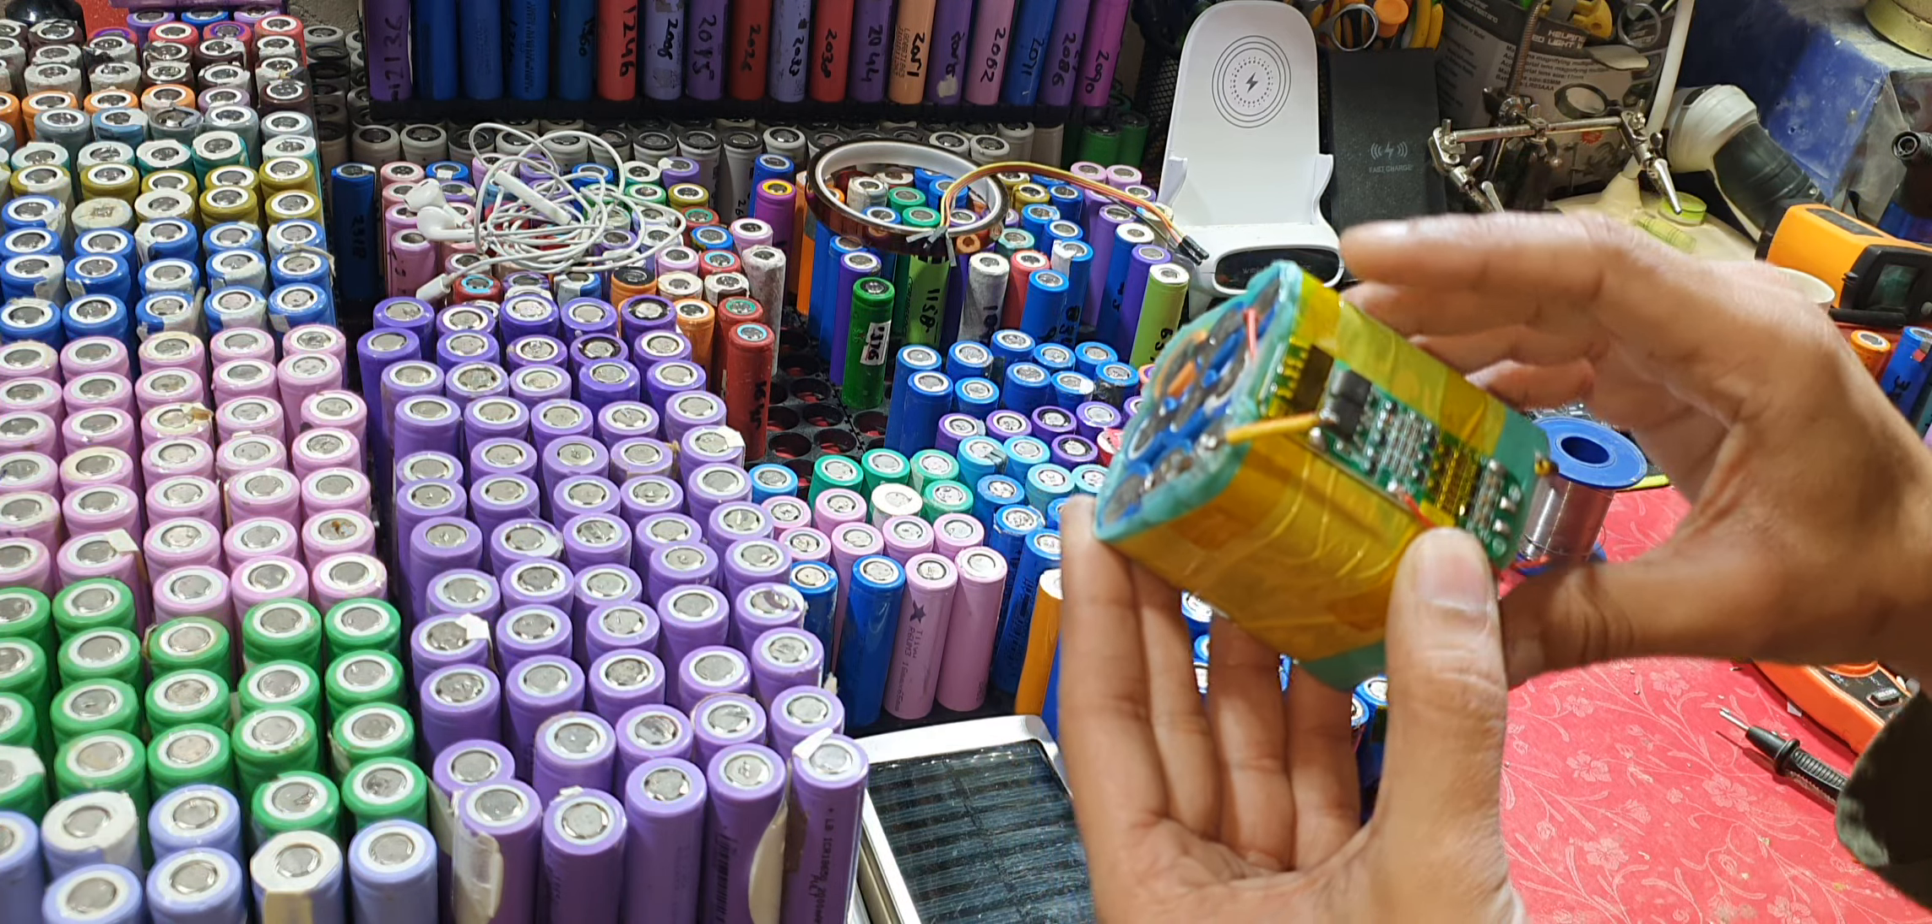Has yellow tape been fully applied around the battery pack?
Yes.